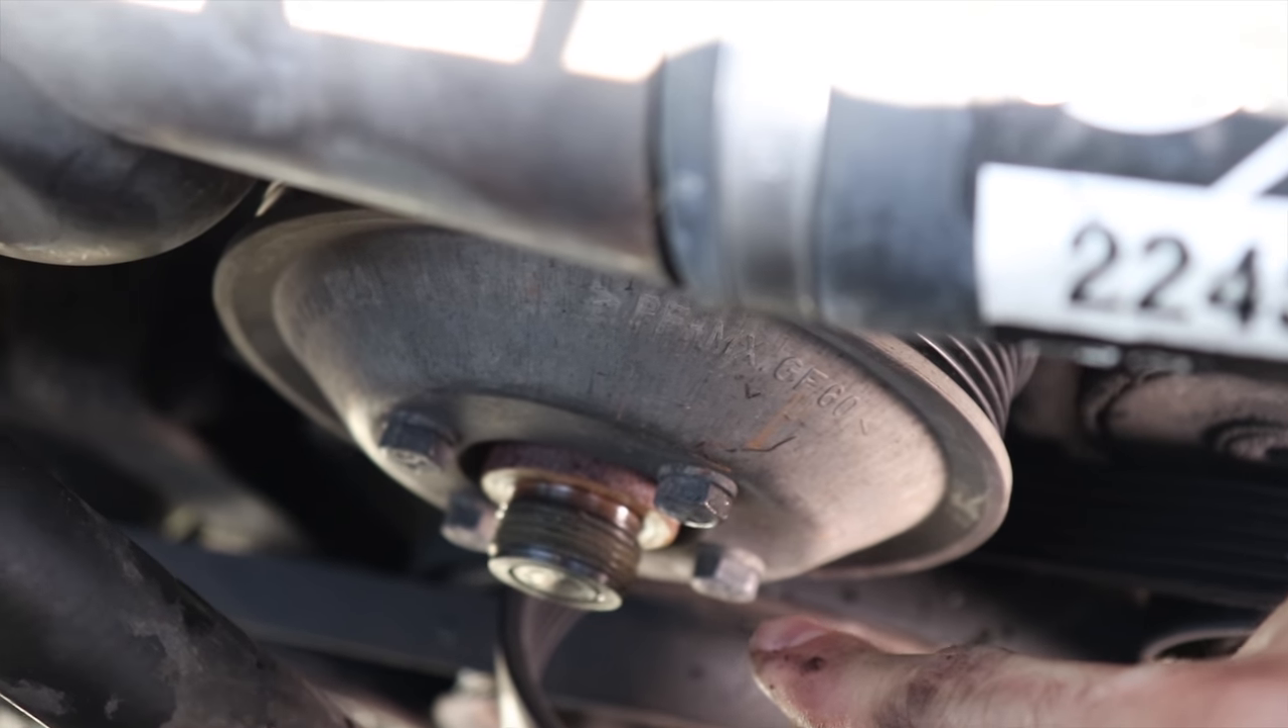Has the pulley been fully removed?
No.